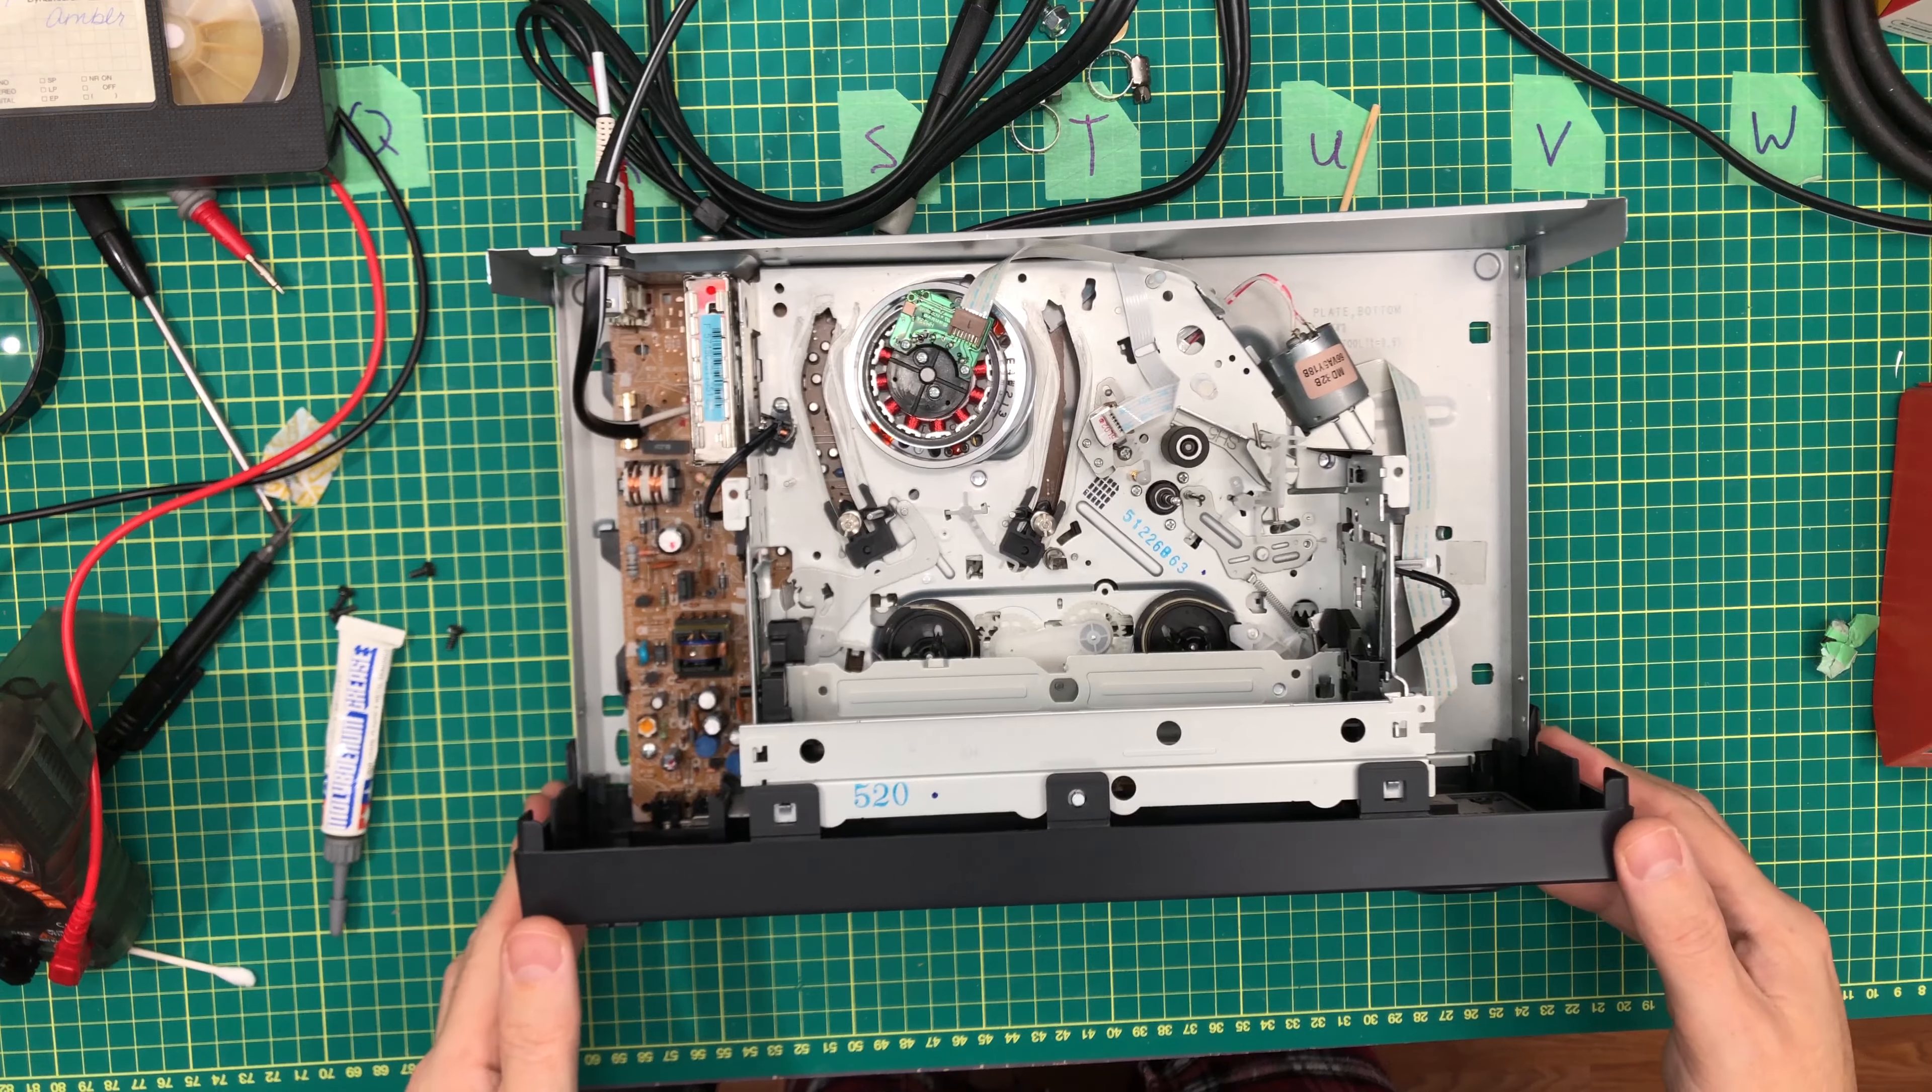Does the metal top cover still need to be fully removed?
No.